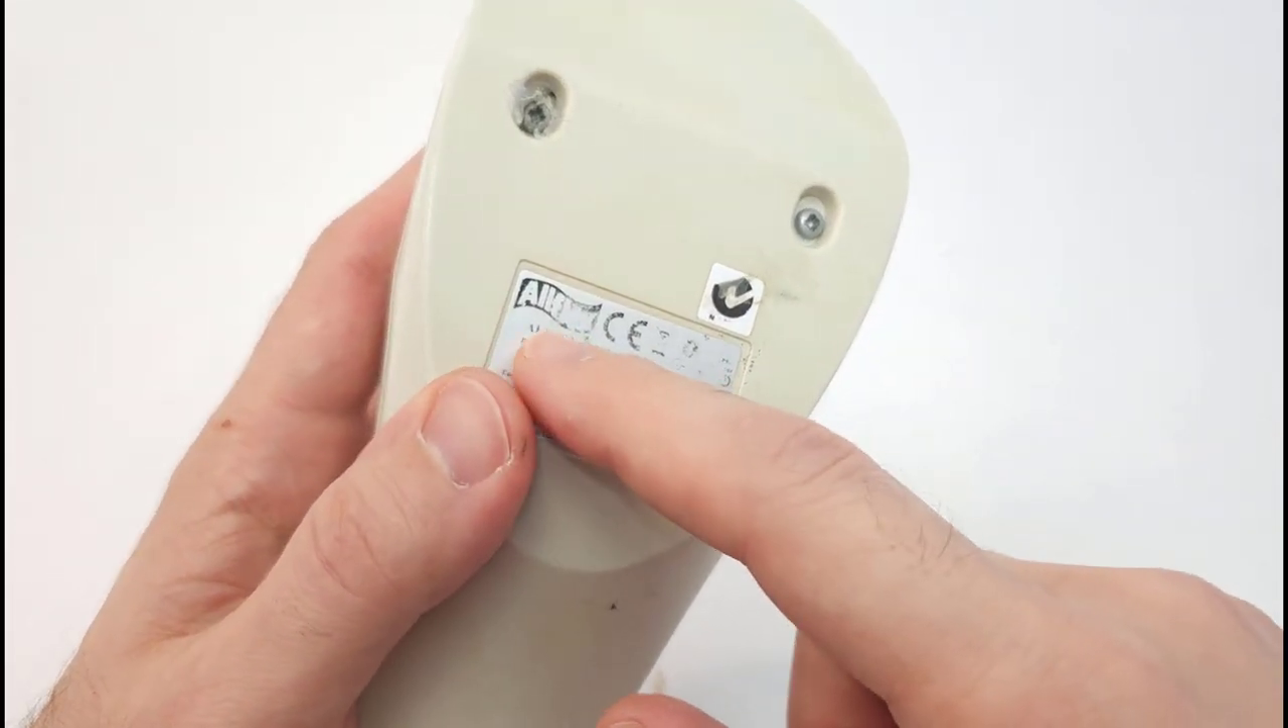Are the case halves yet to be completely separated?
Yes.